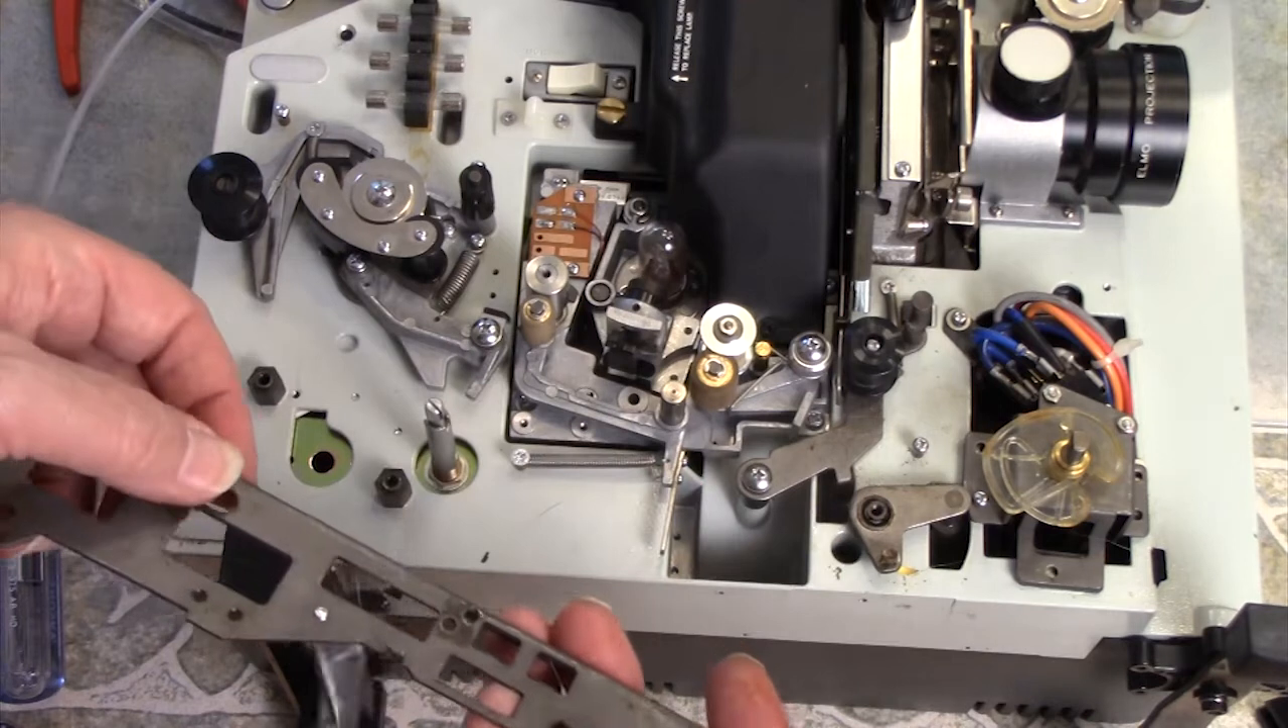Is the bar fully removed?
Yes.